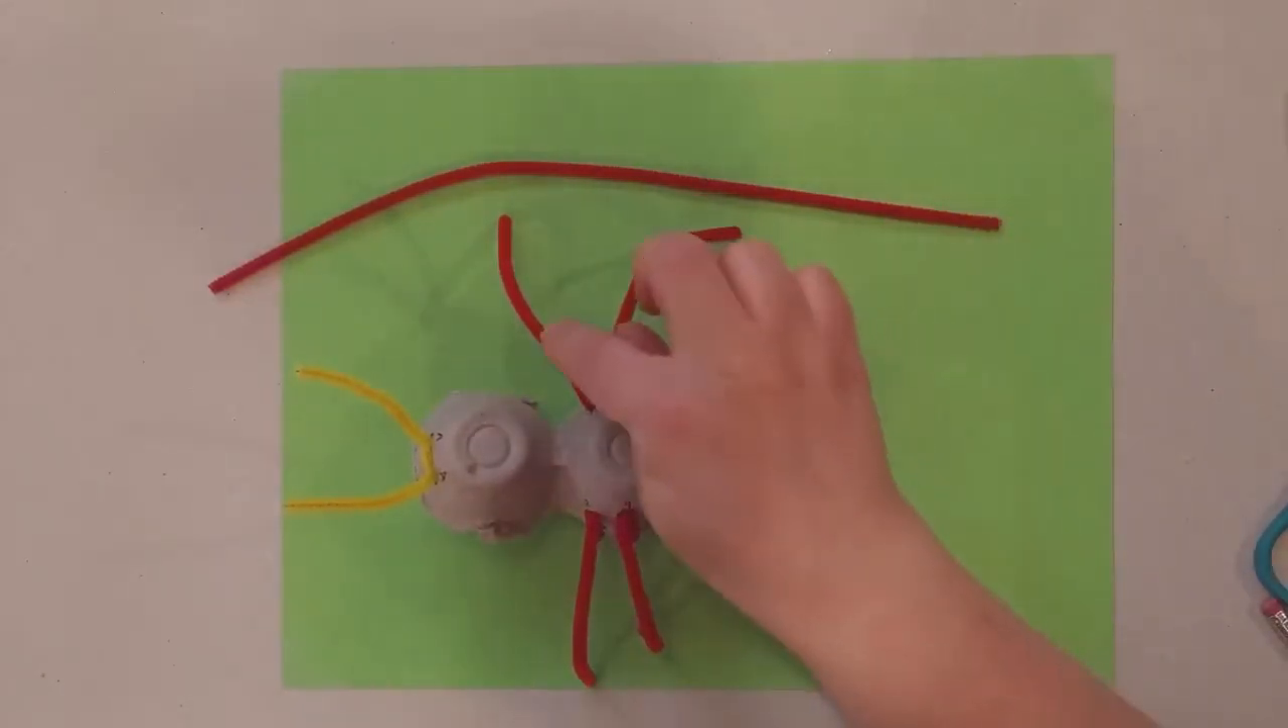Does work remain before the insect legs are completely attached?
Yes.